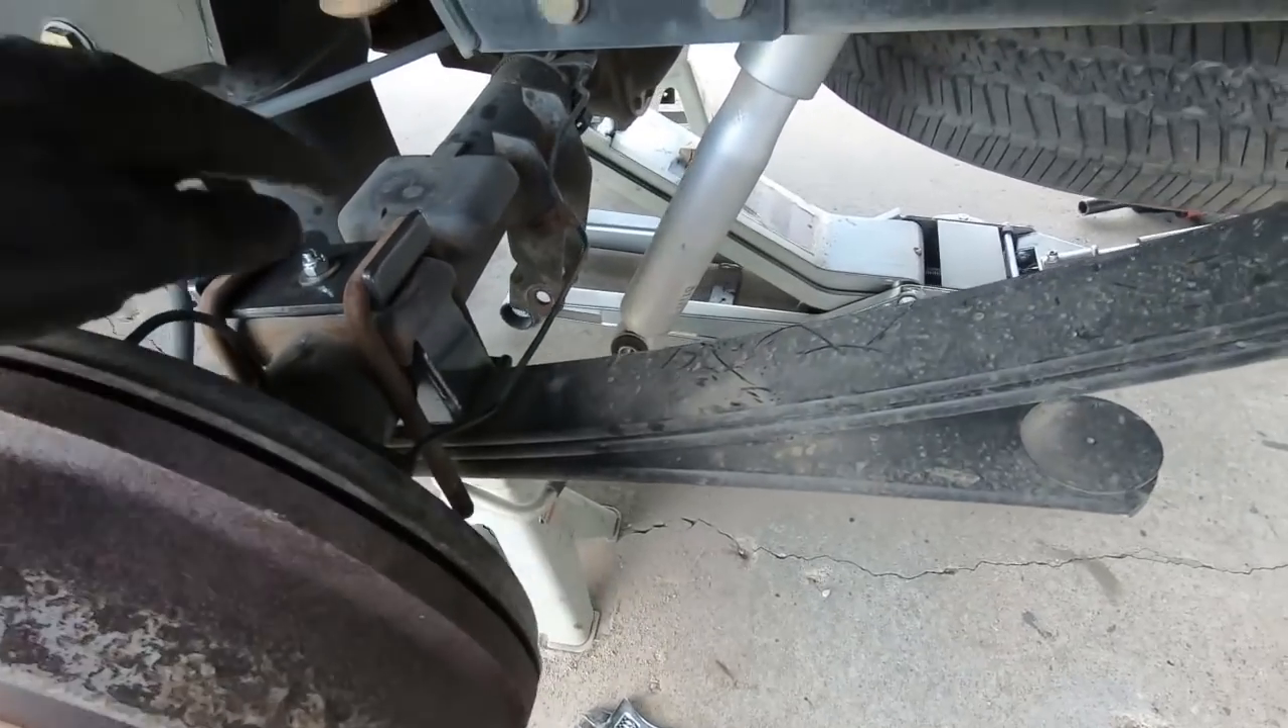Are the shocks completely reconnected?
No.